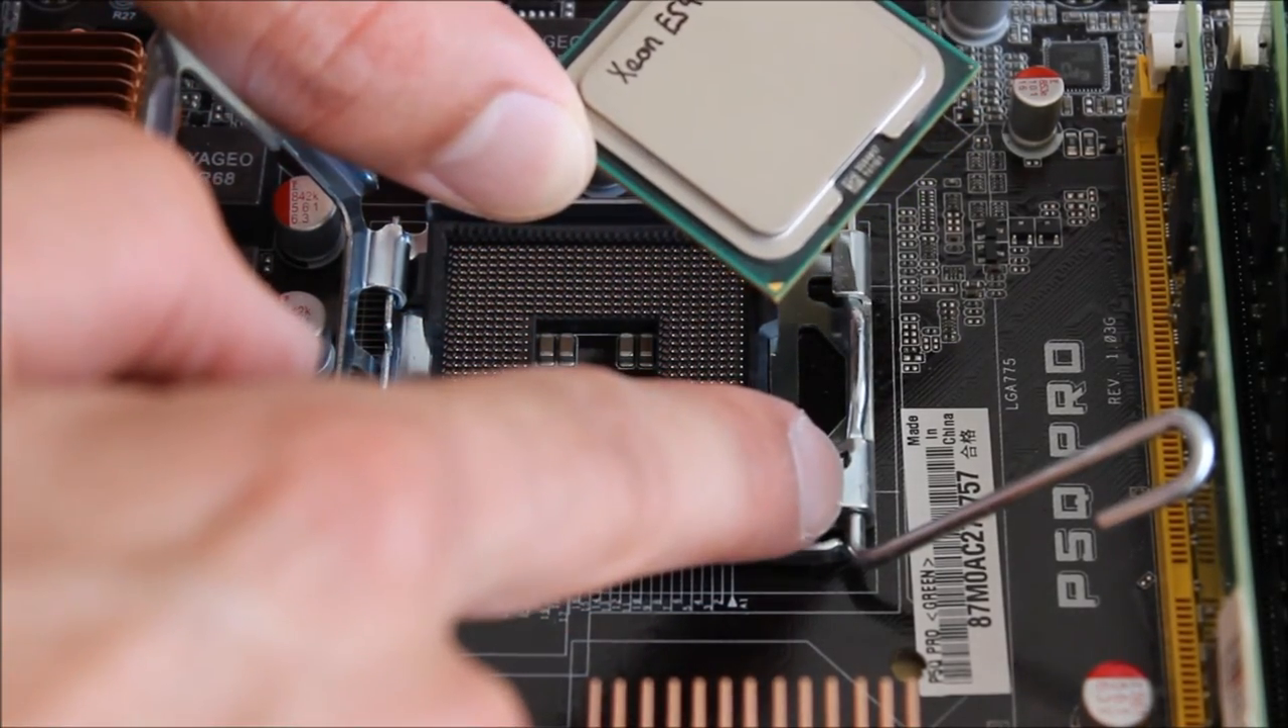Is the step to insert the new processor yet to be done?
Yes.